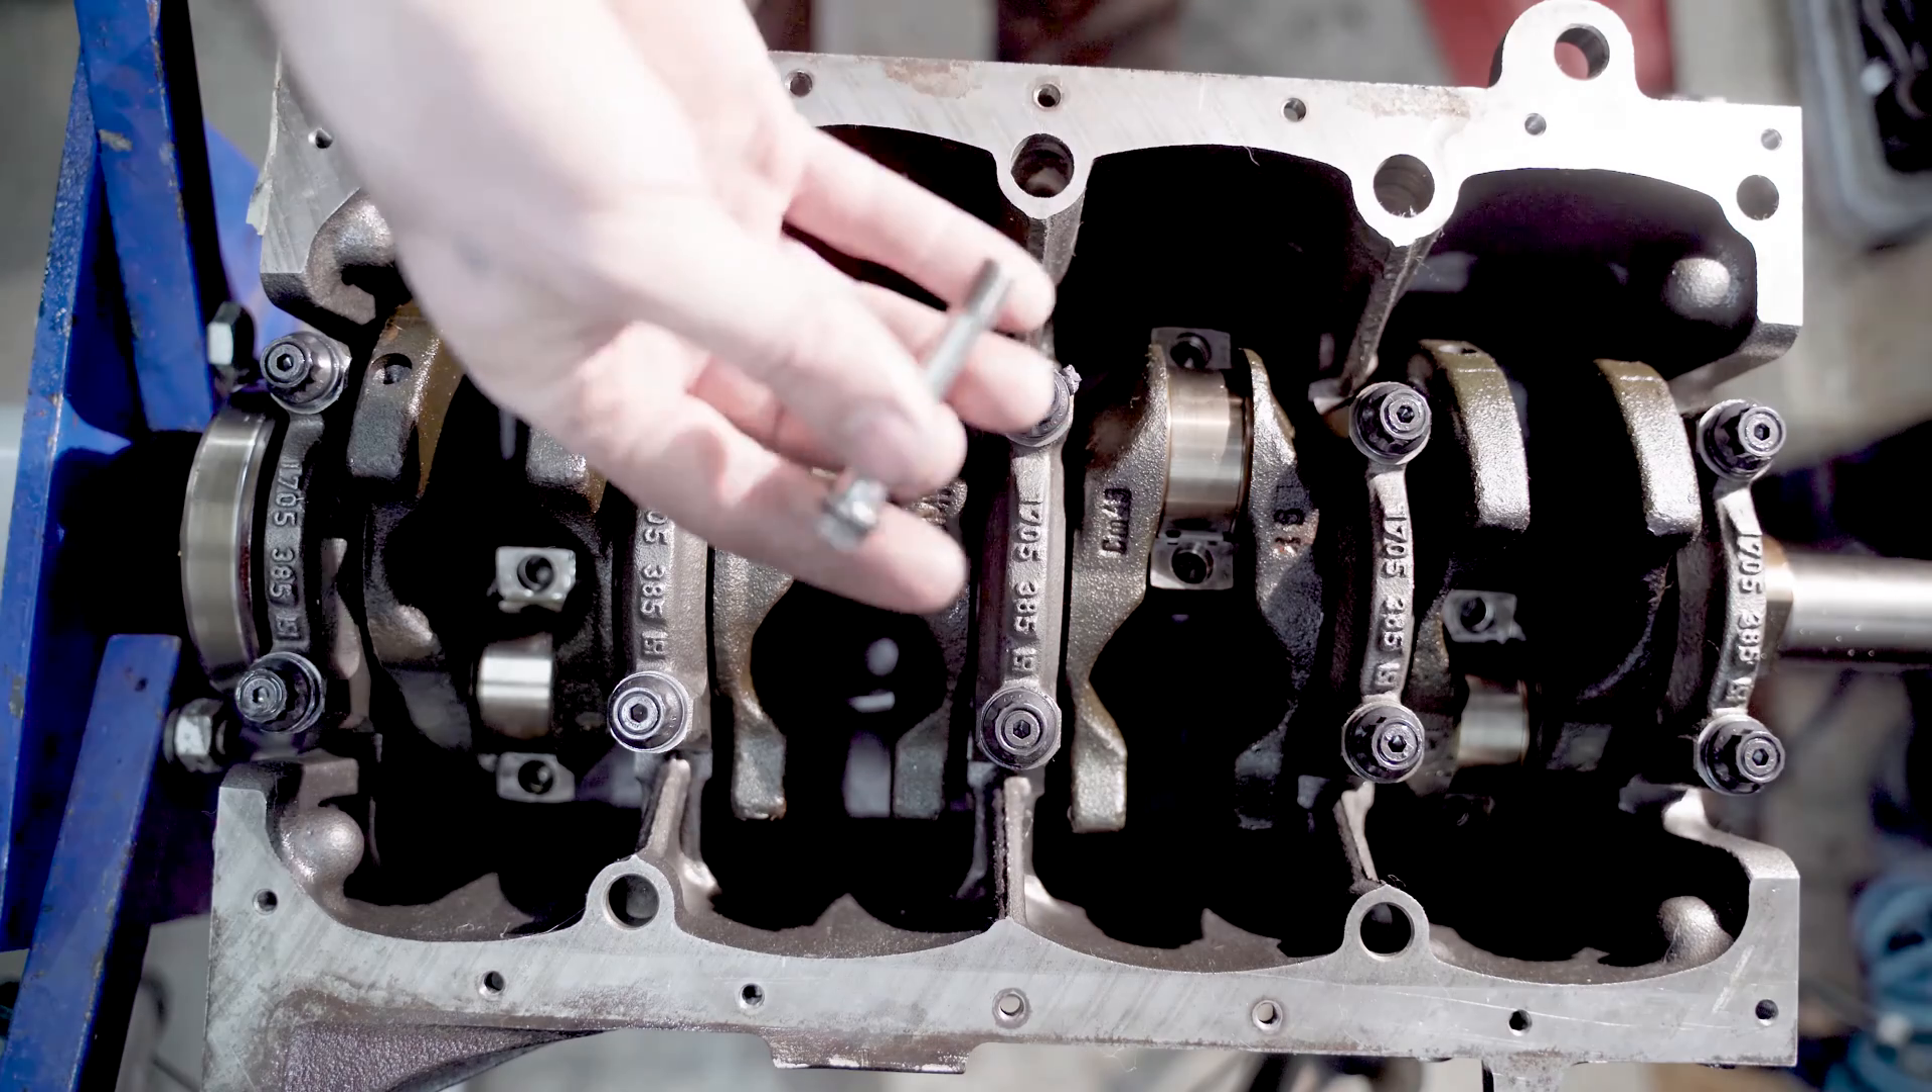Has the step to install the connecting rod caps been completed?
No.